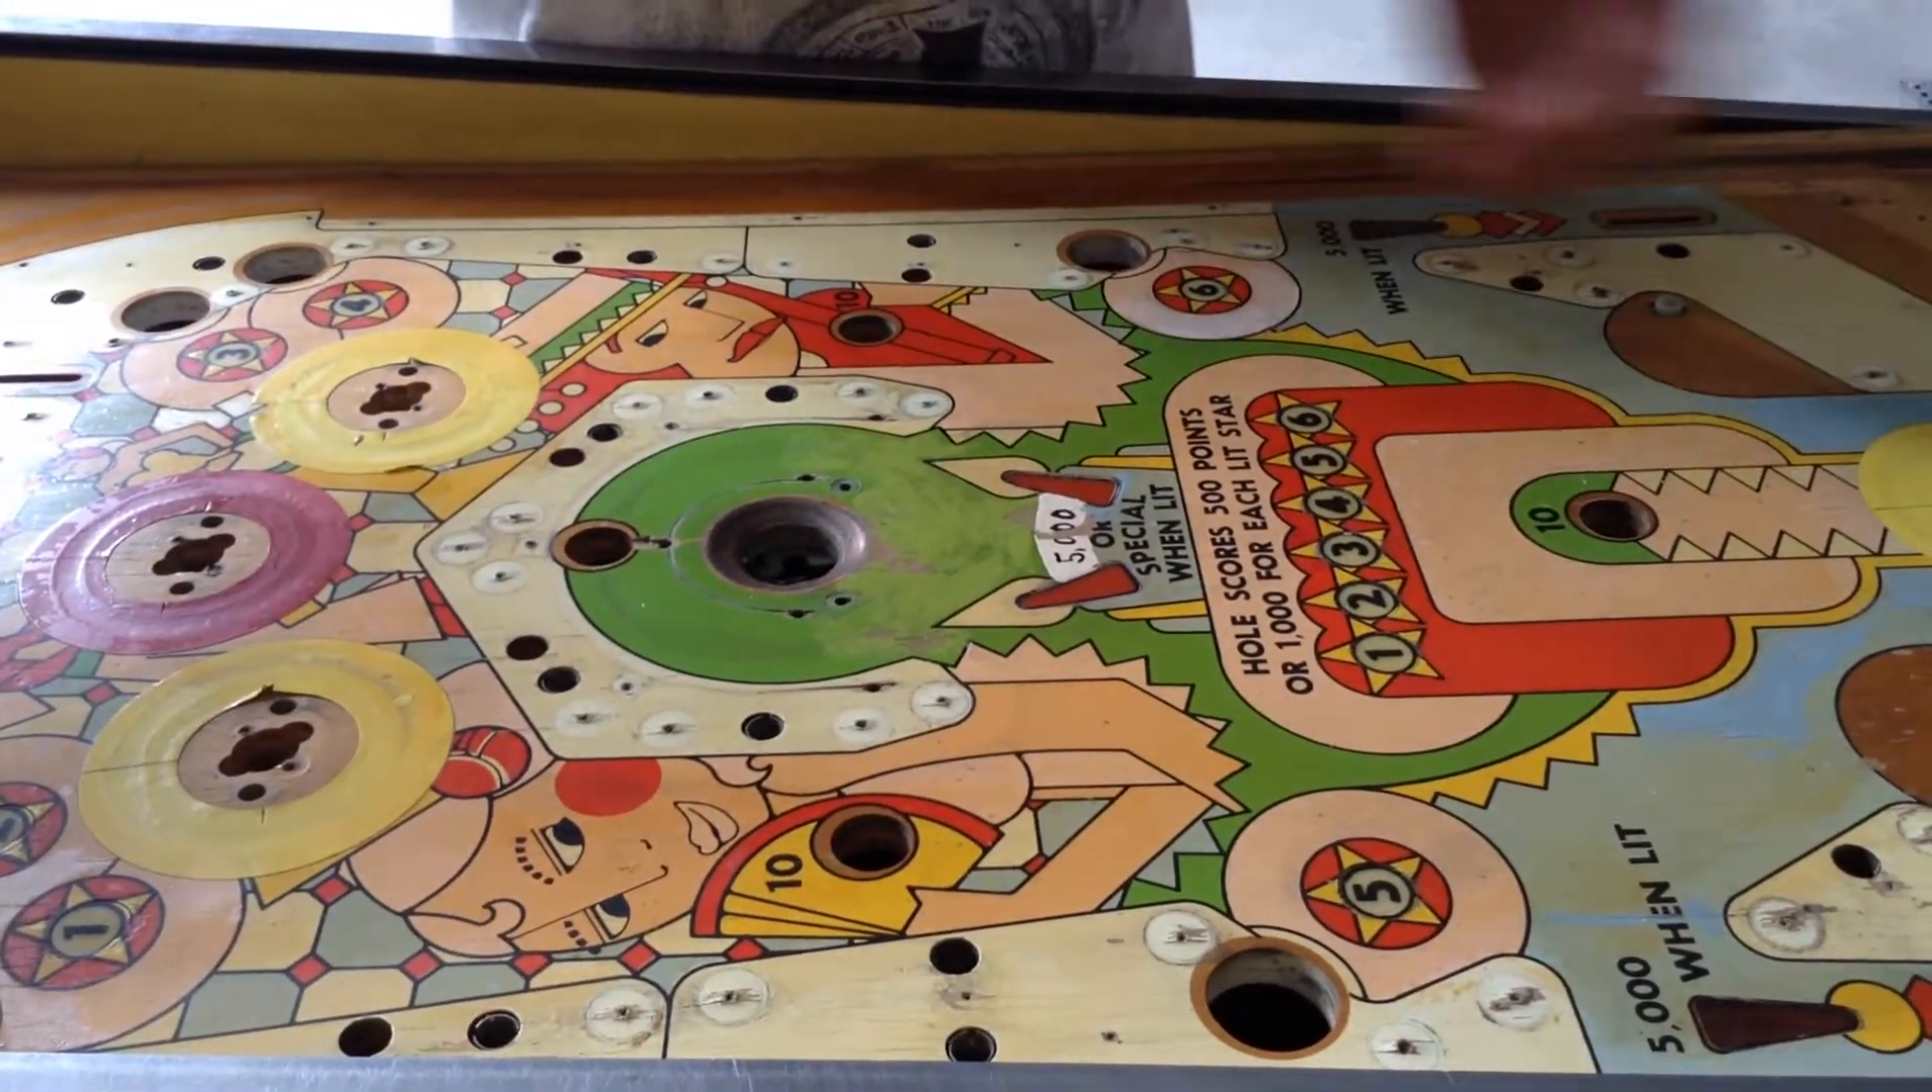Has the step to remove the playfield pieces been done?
Yes.